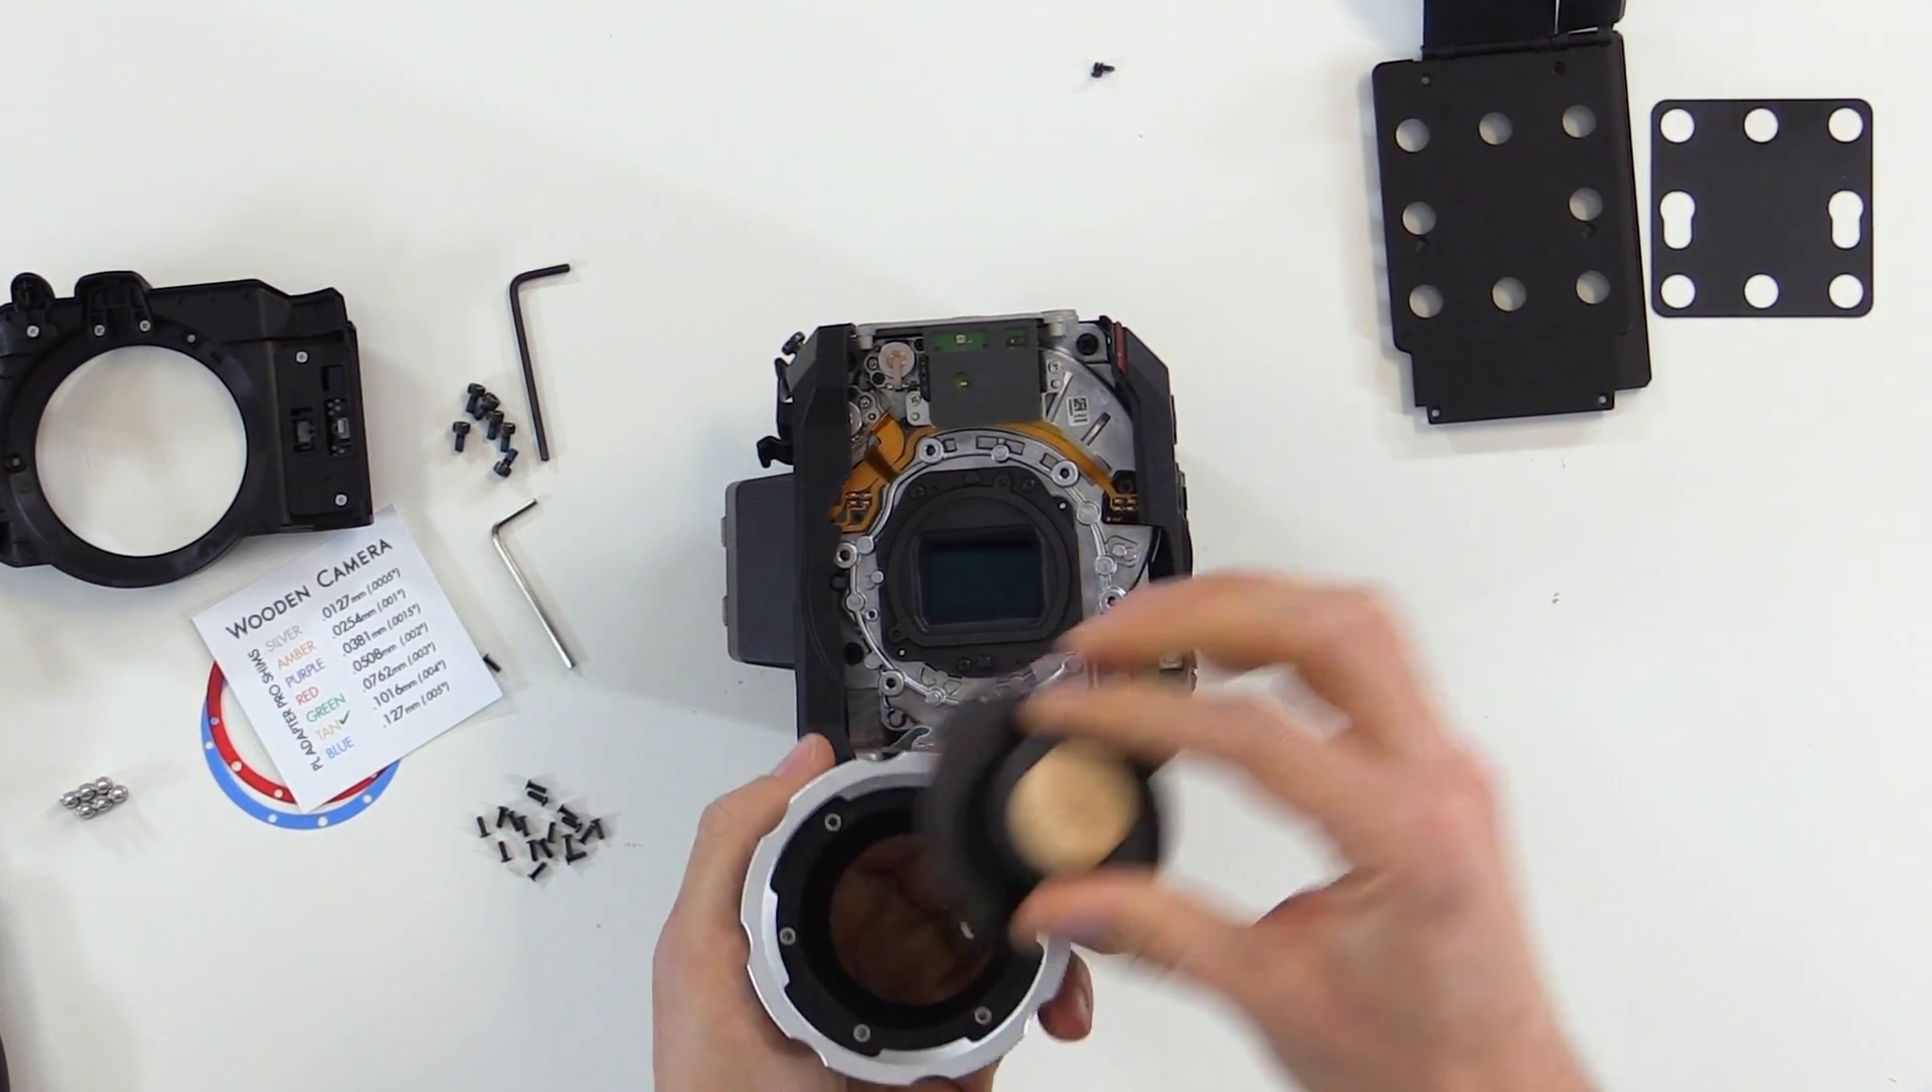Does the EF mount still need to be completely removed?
No.